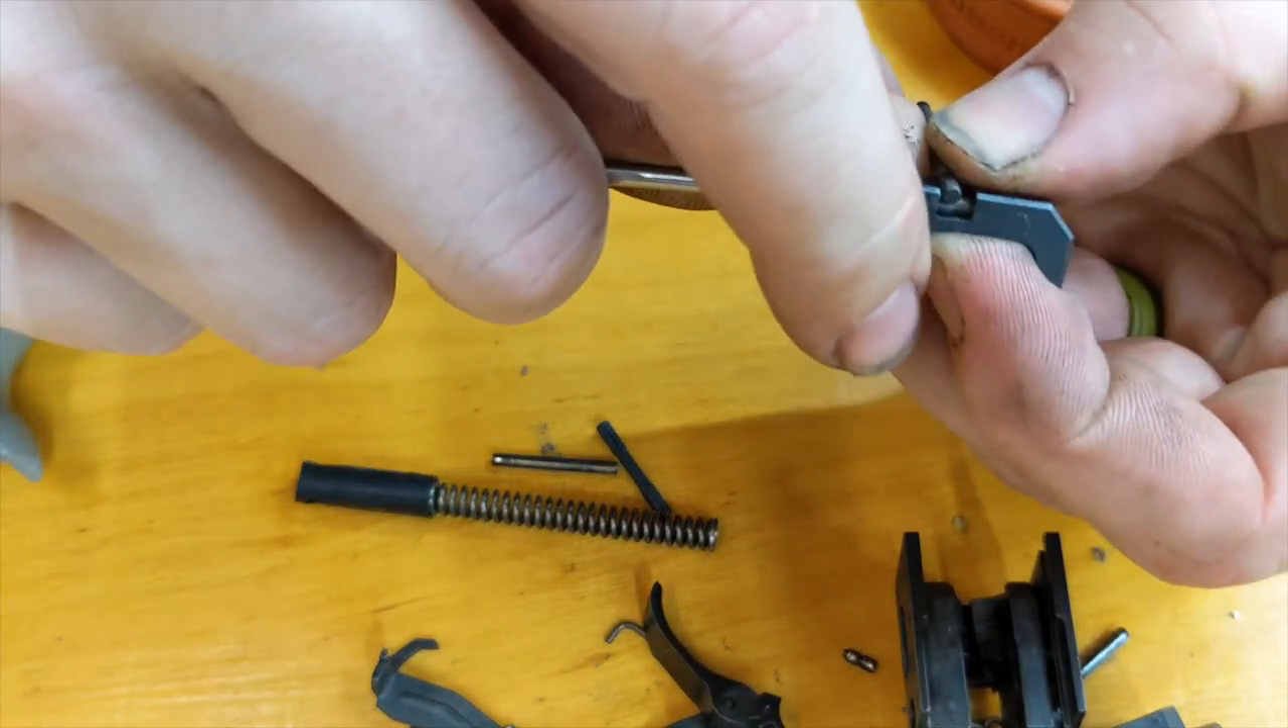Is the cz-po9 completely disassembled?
No.